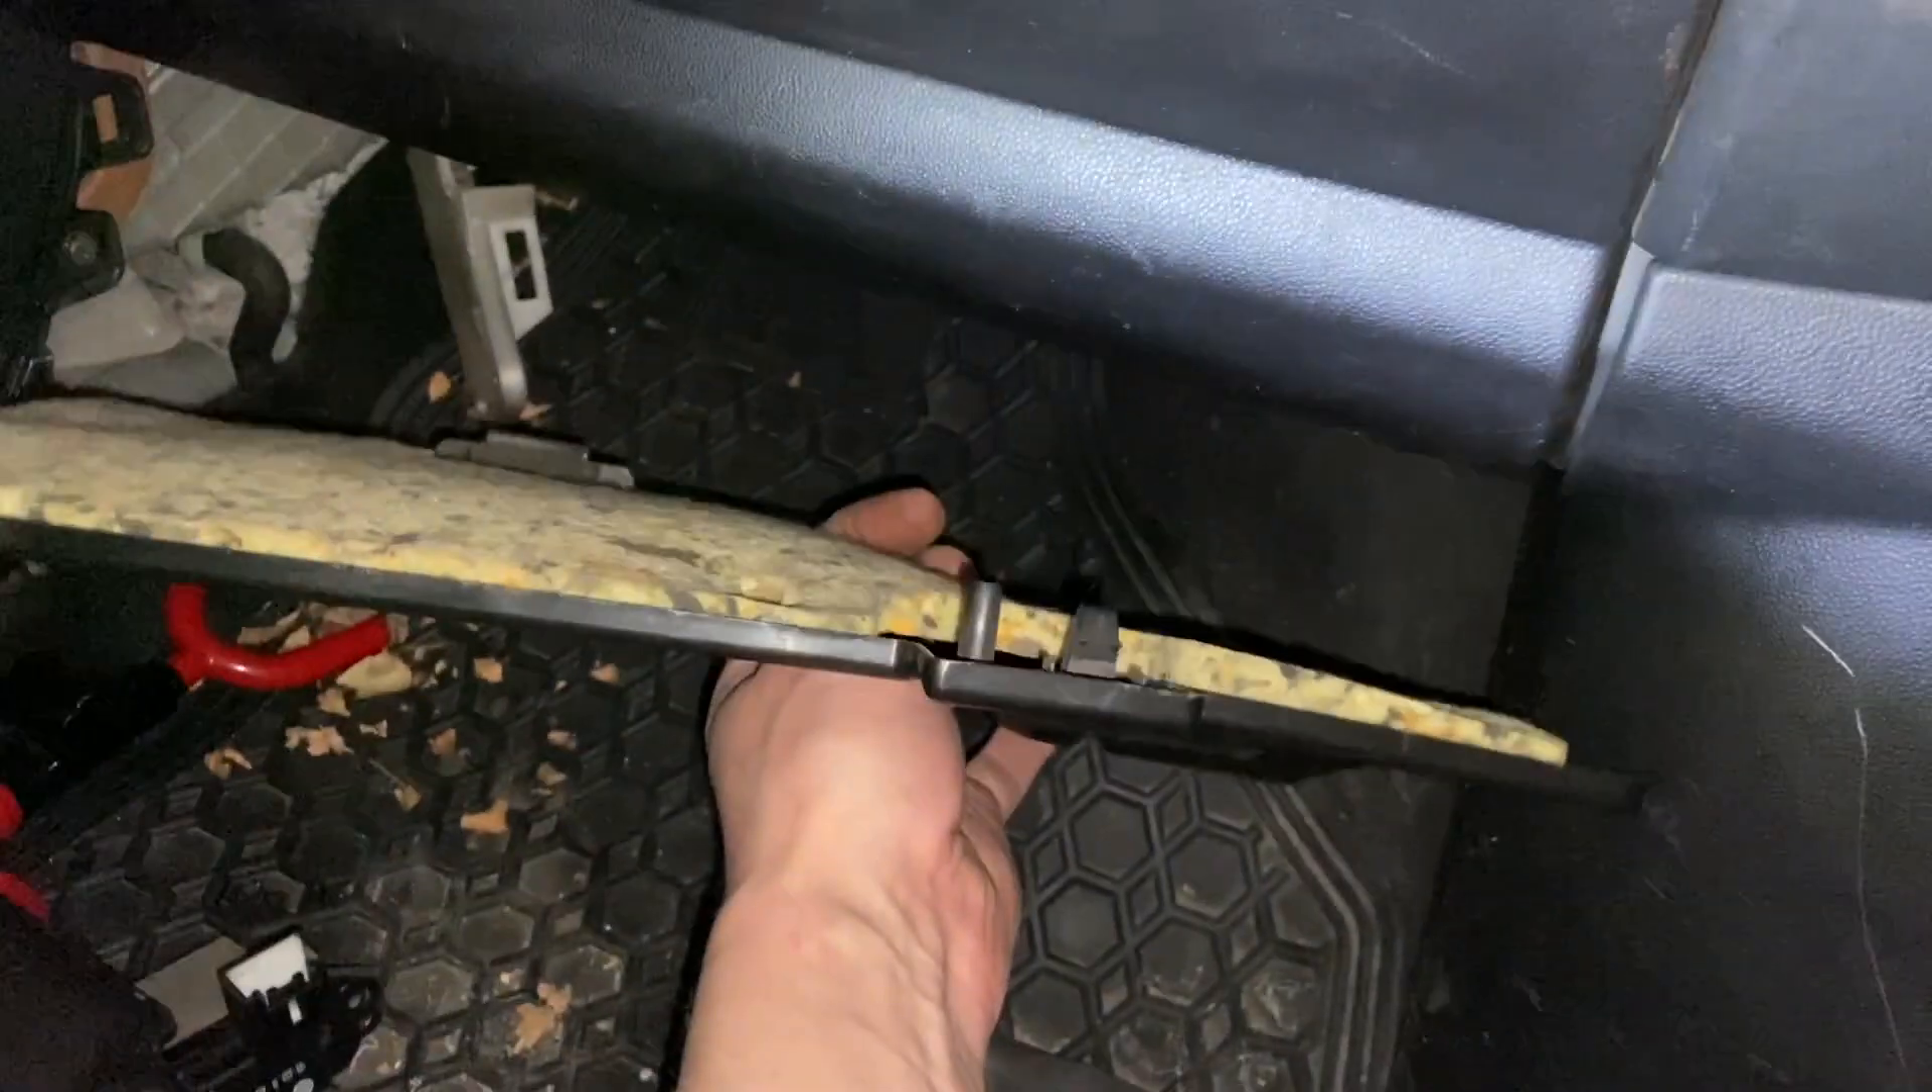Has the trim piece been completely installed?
No.